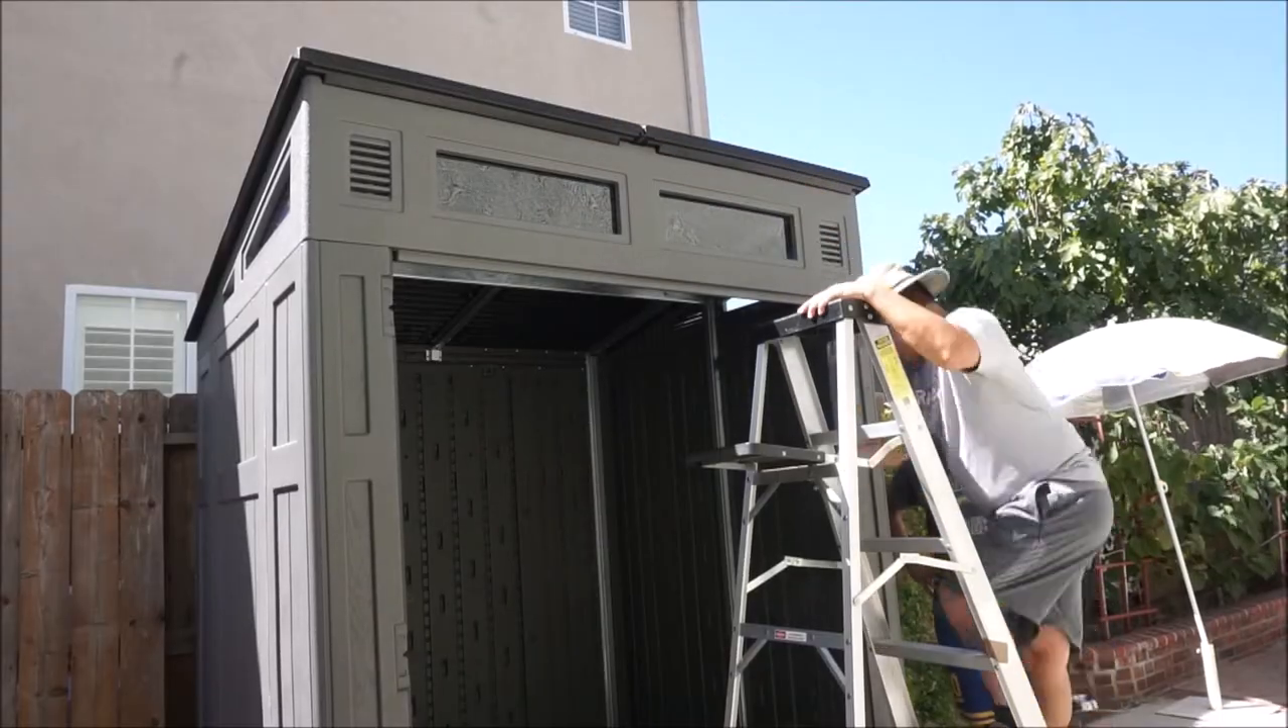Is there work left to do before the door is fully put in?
Yes.